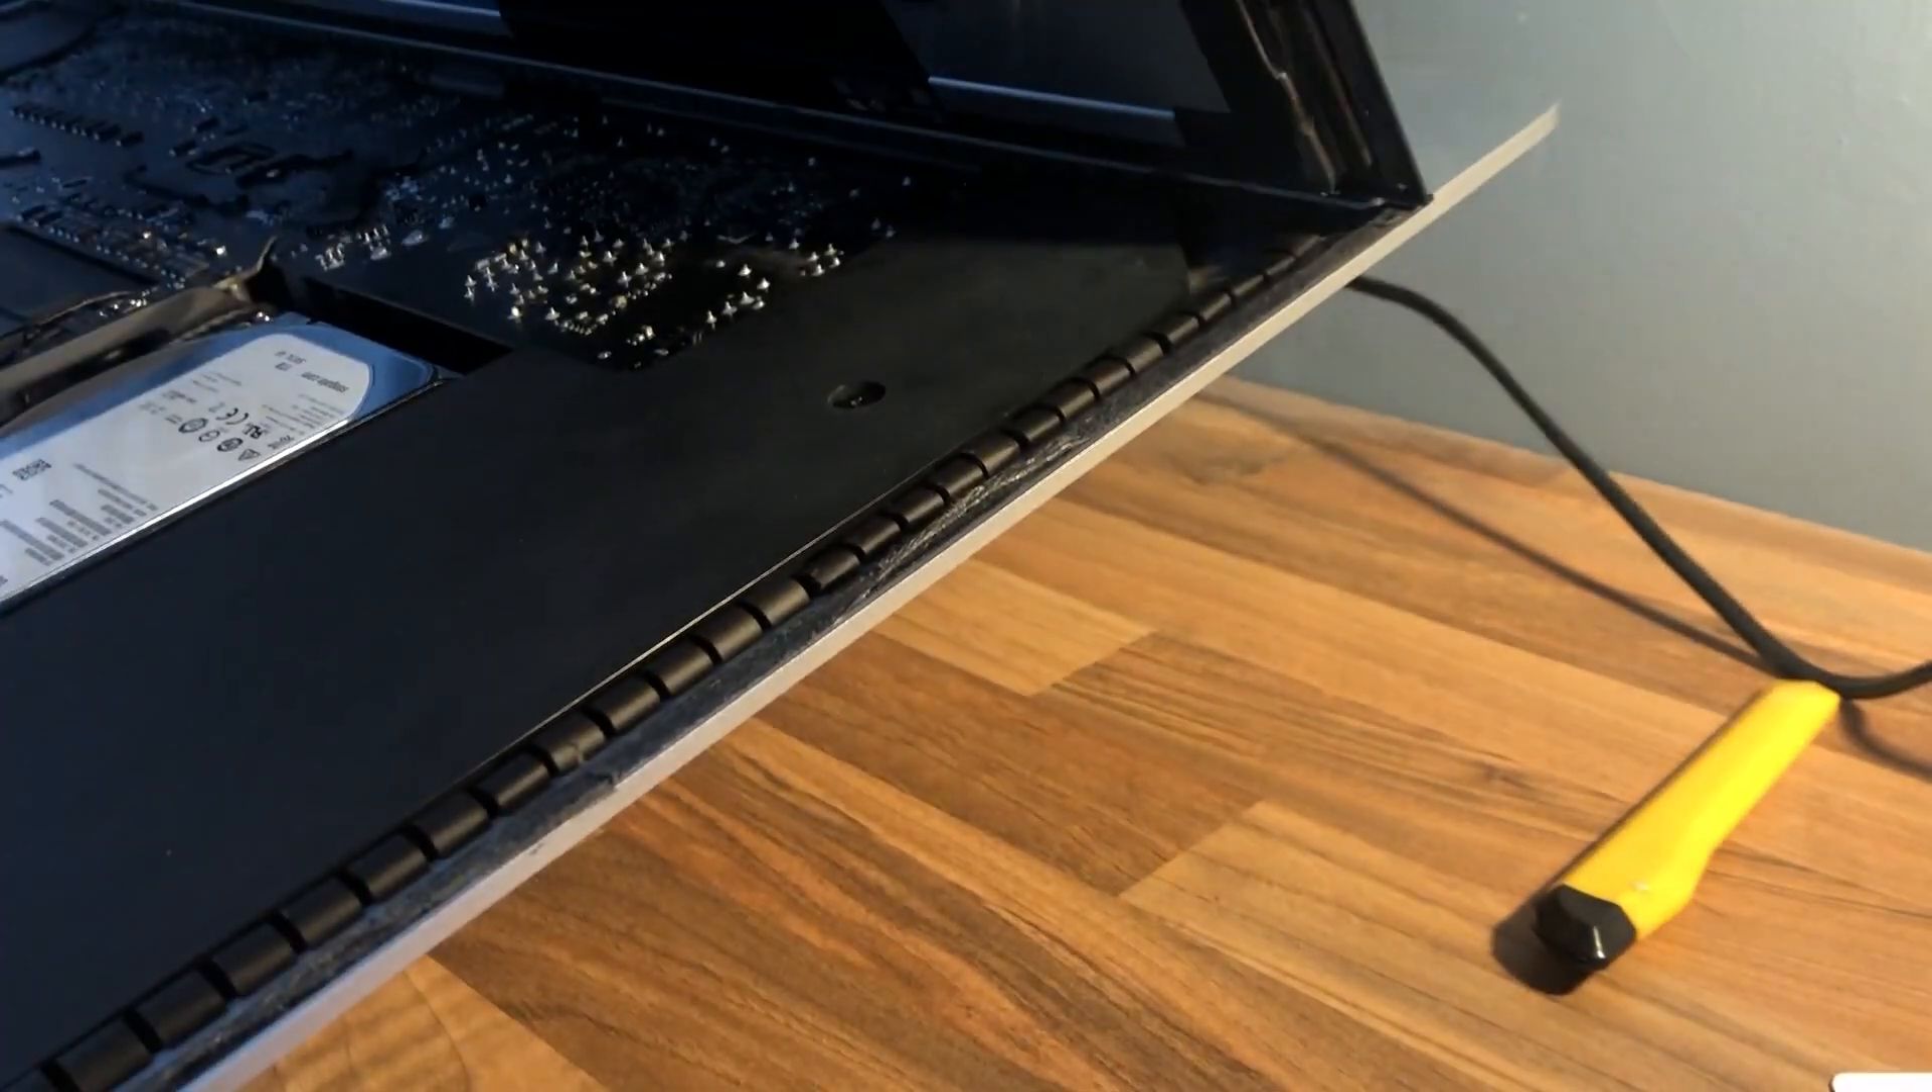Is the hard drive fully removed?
No.